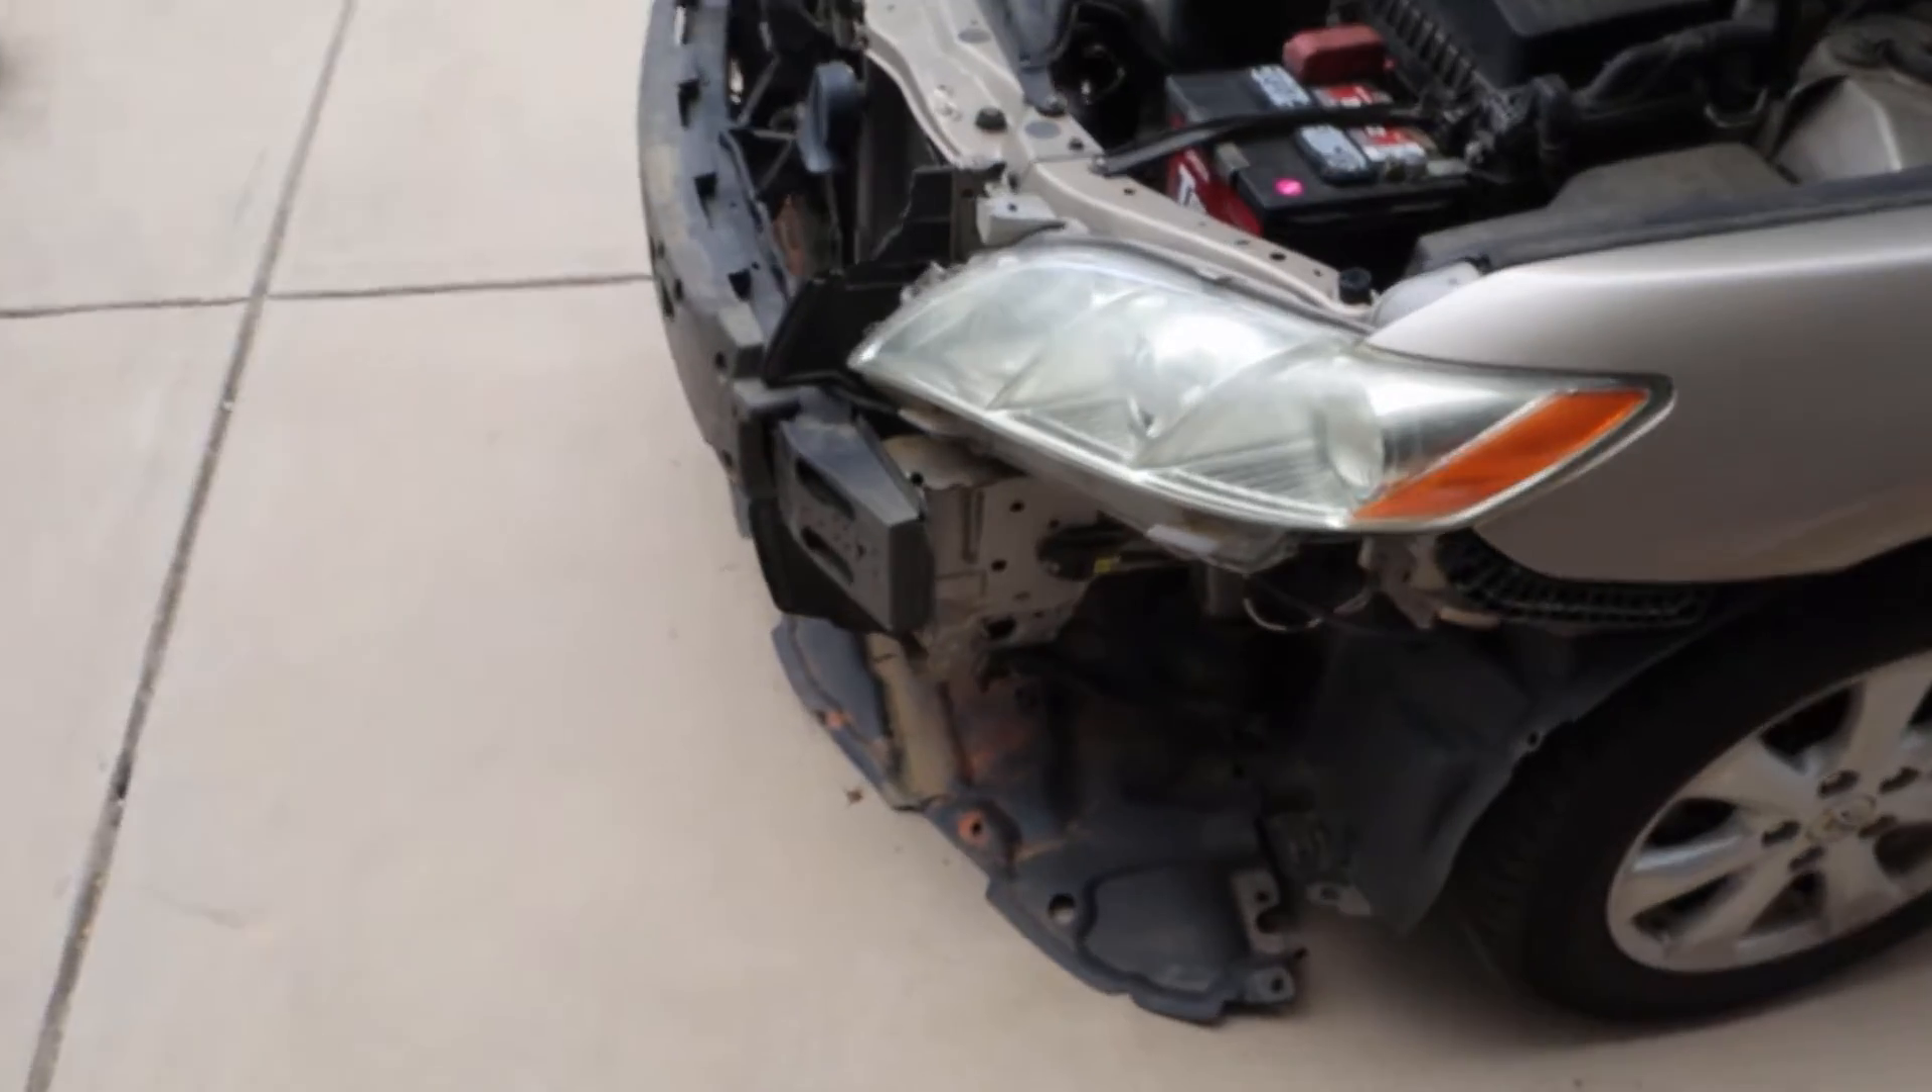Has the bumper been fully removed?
Yes.